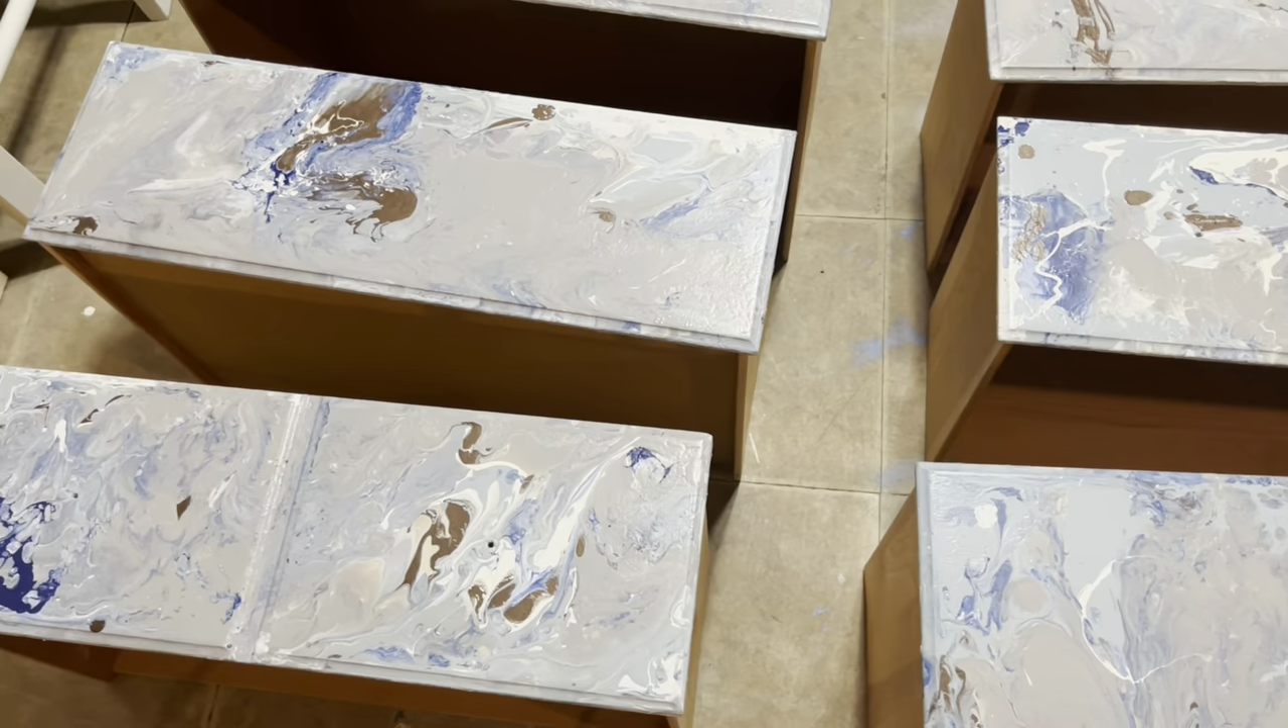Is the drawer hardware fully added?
No.